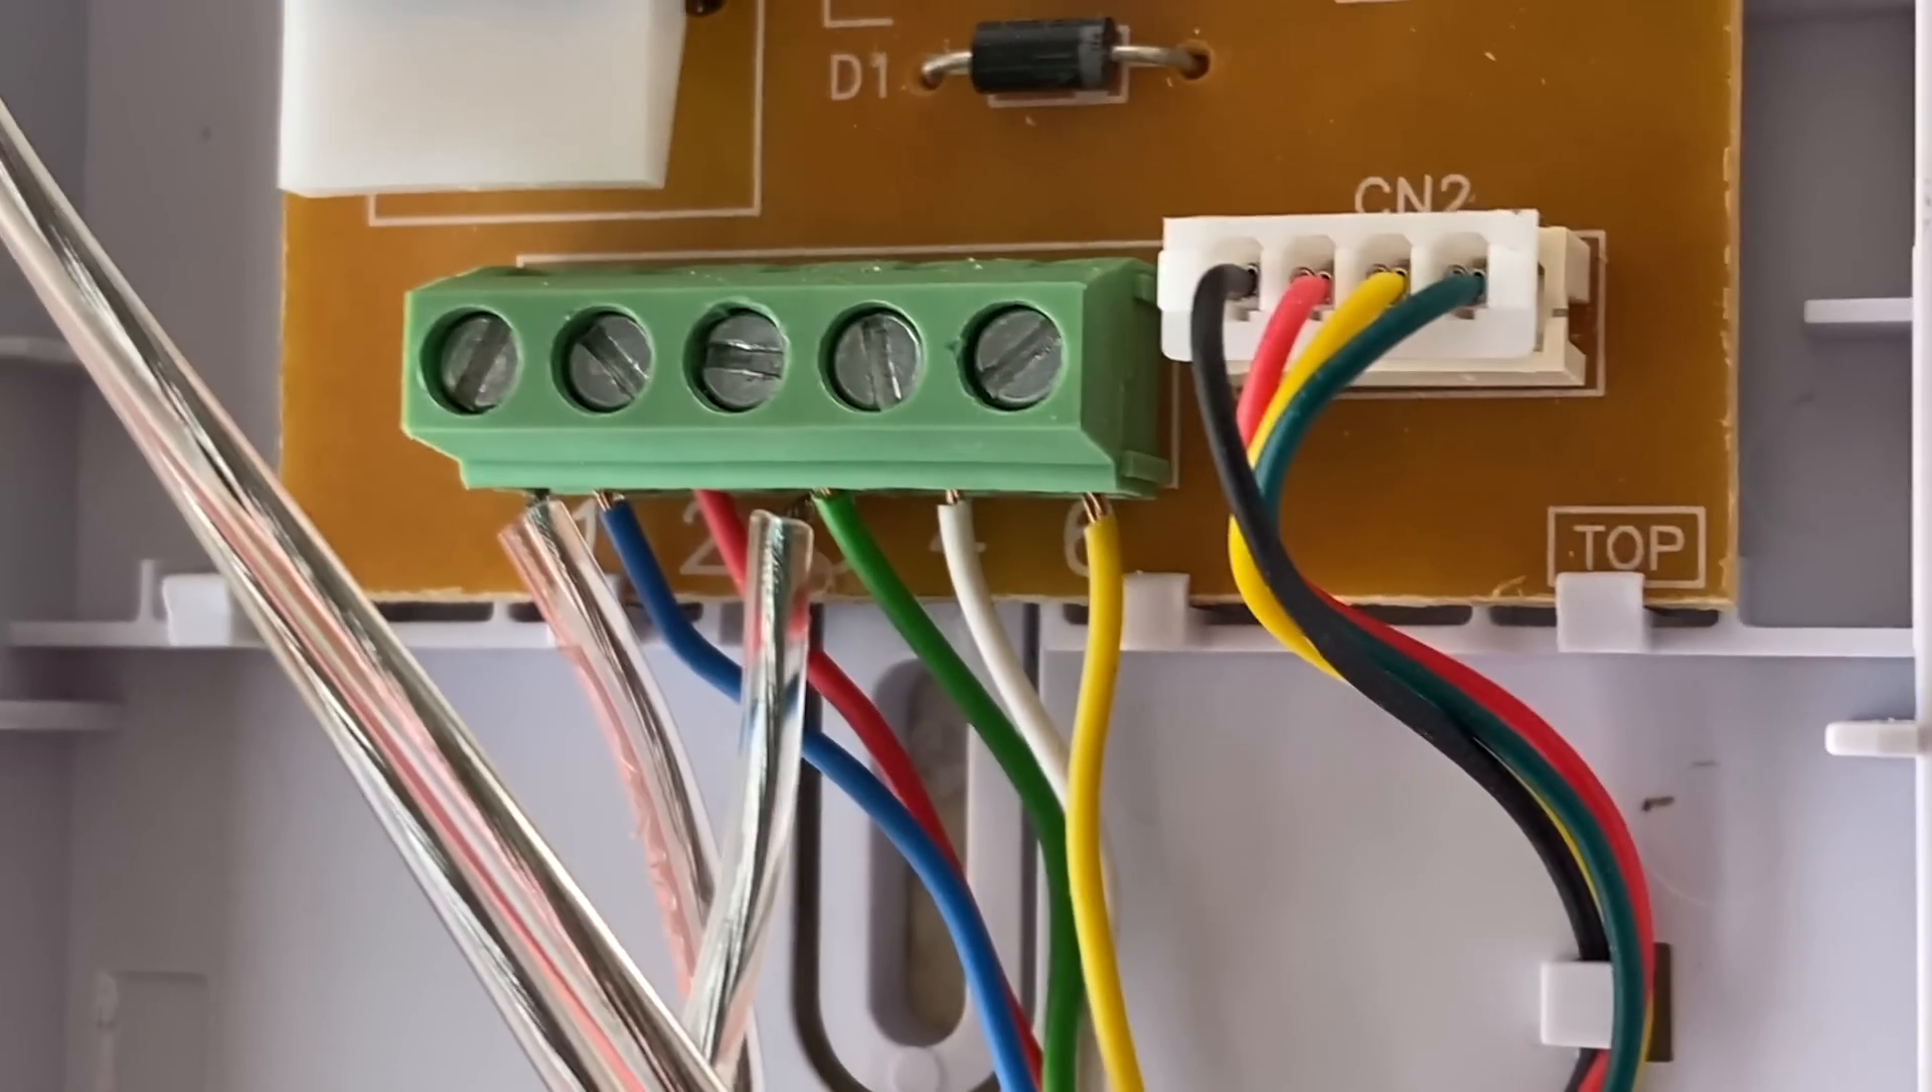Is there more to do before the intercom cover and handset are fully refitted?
Yes.